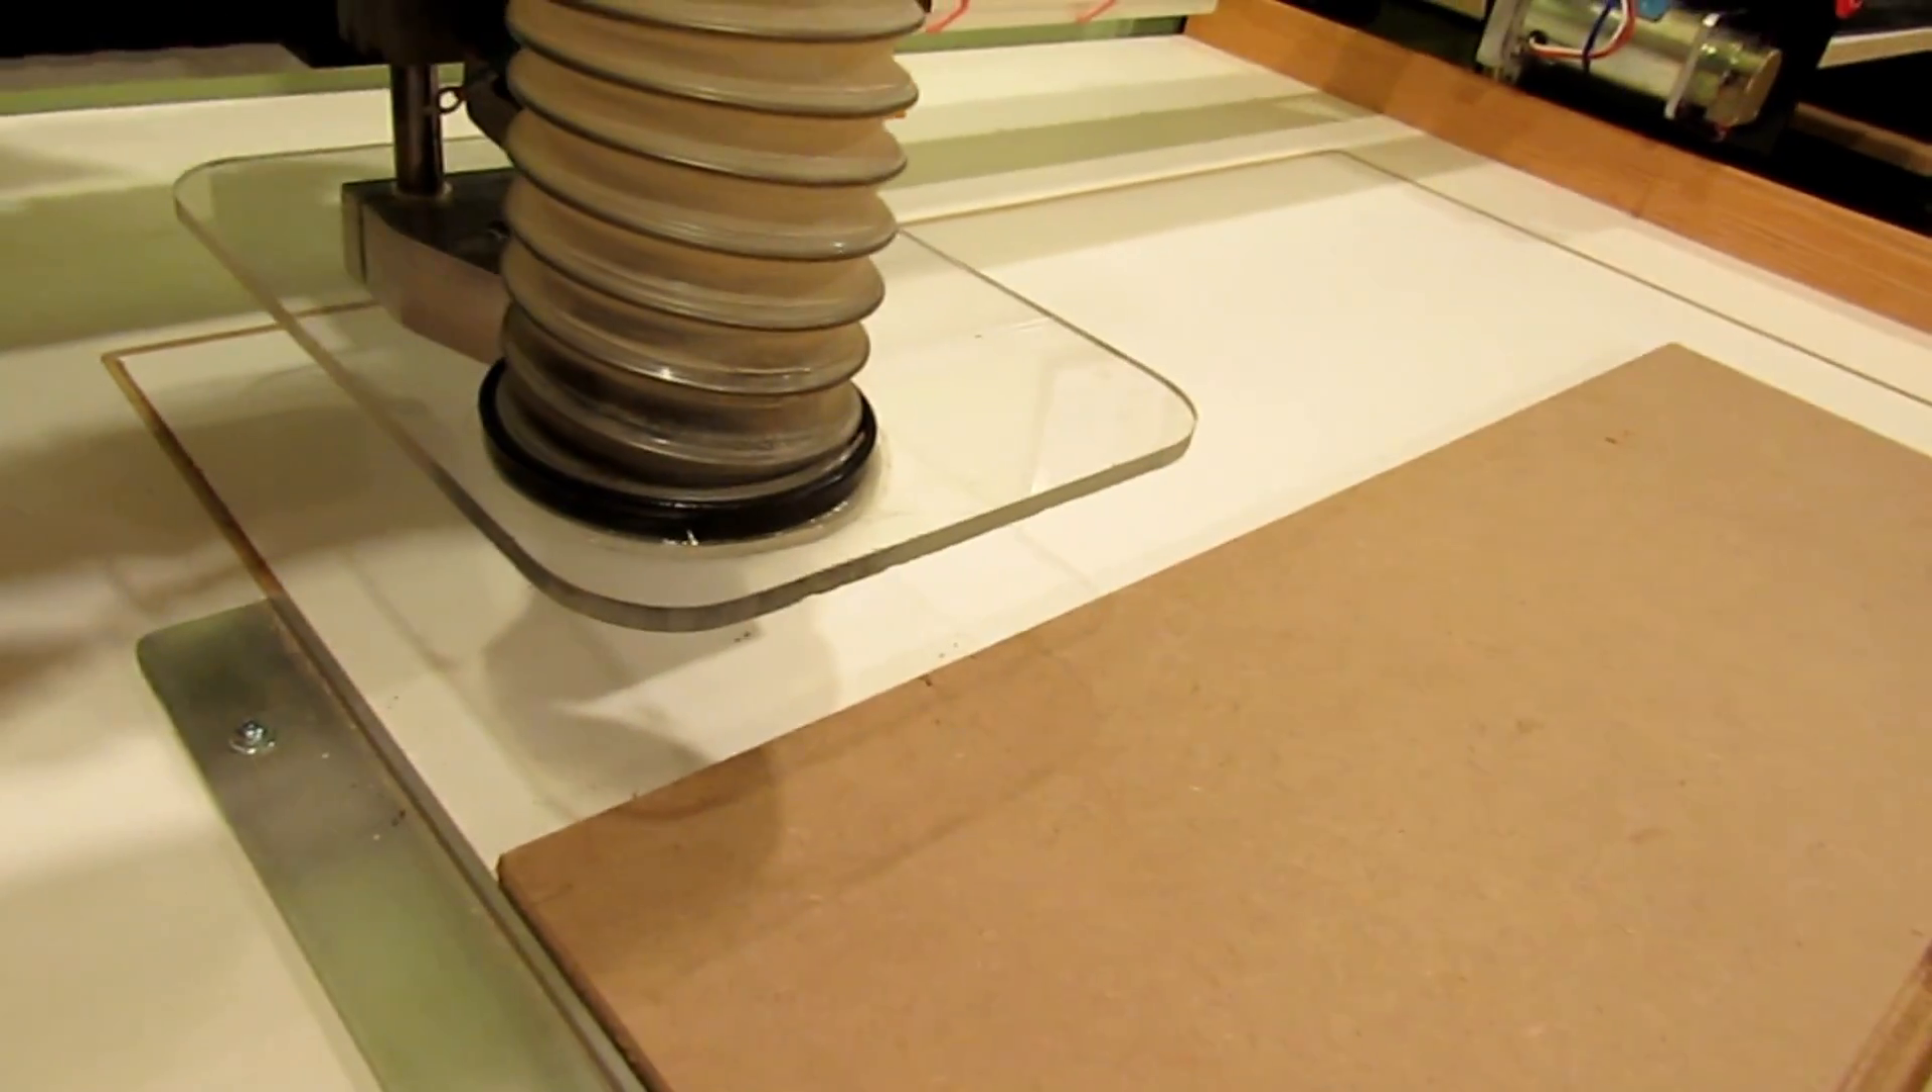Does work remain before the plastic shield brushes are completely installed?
Yes.